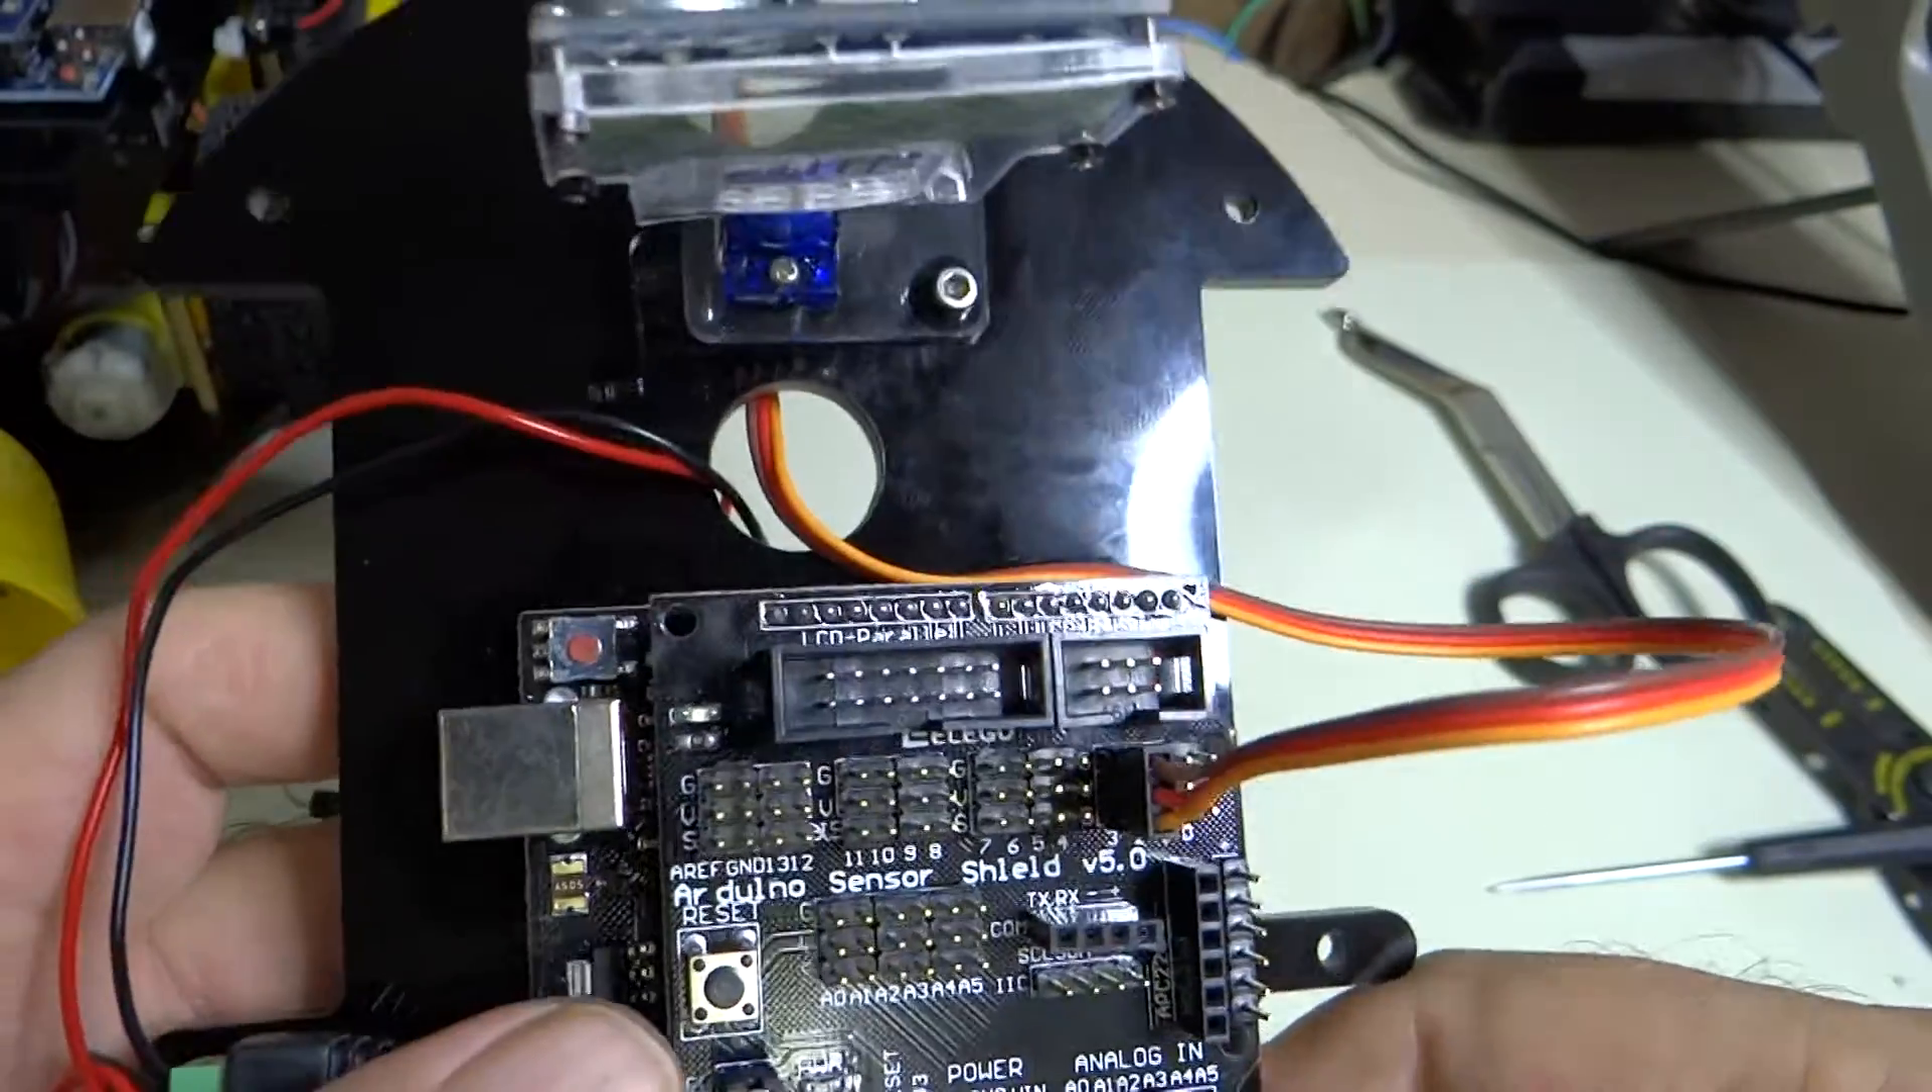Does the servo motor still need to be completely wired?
No.